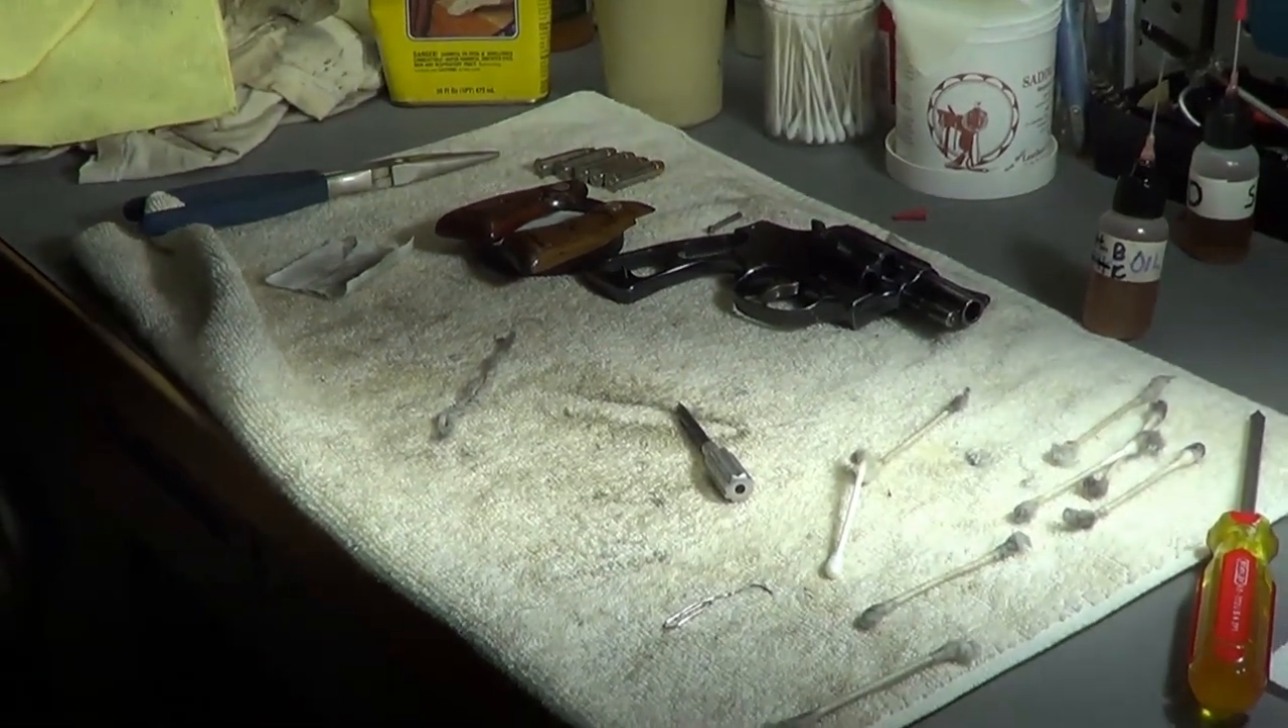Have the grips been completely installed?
No.